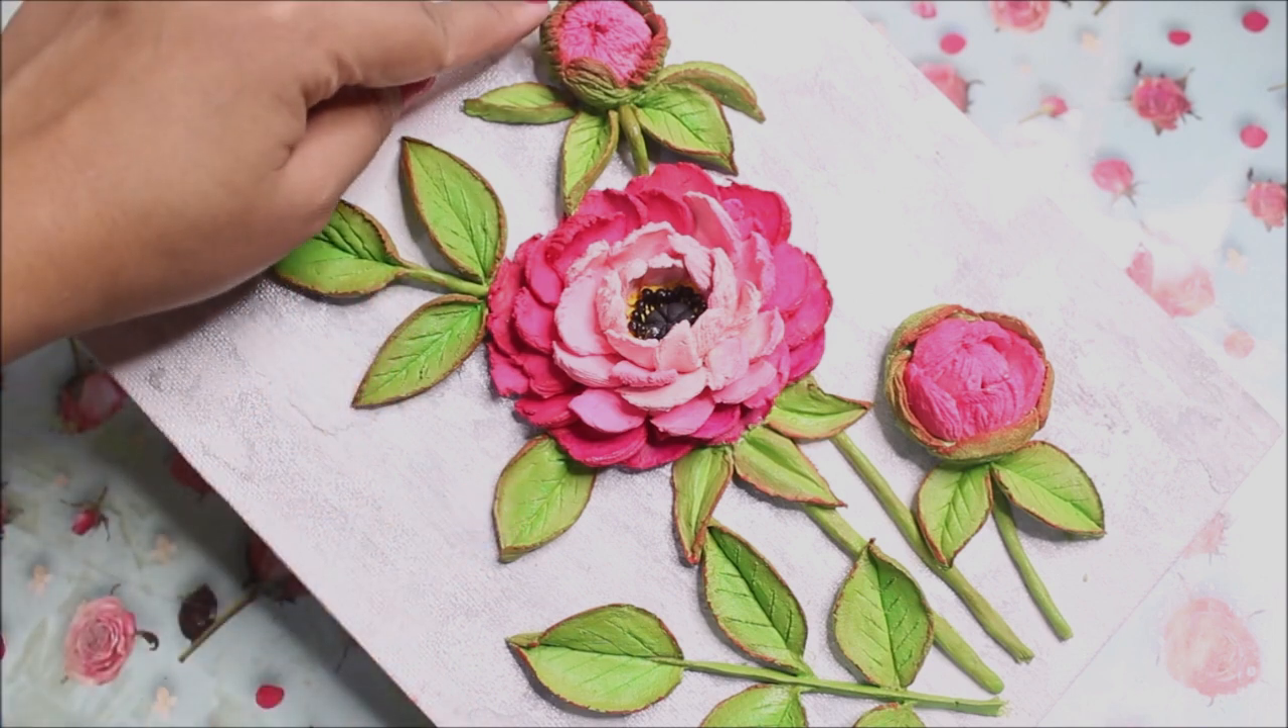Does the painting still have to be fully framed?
Yes.